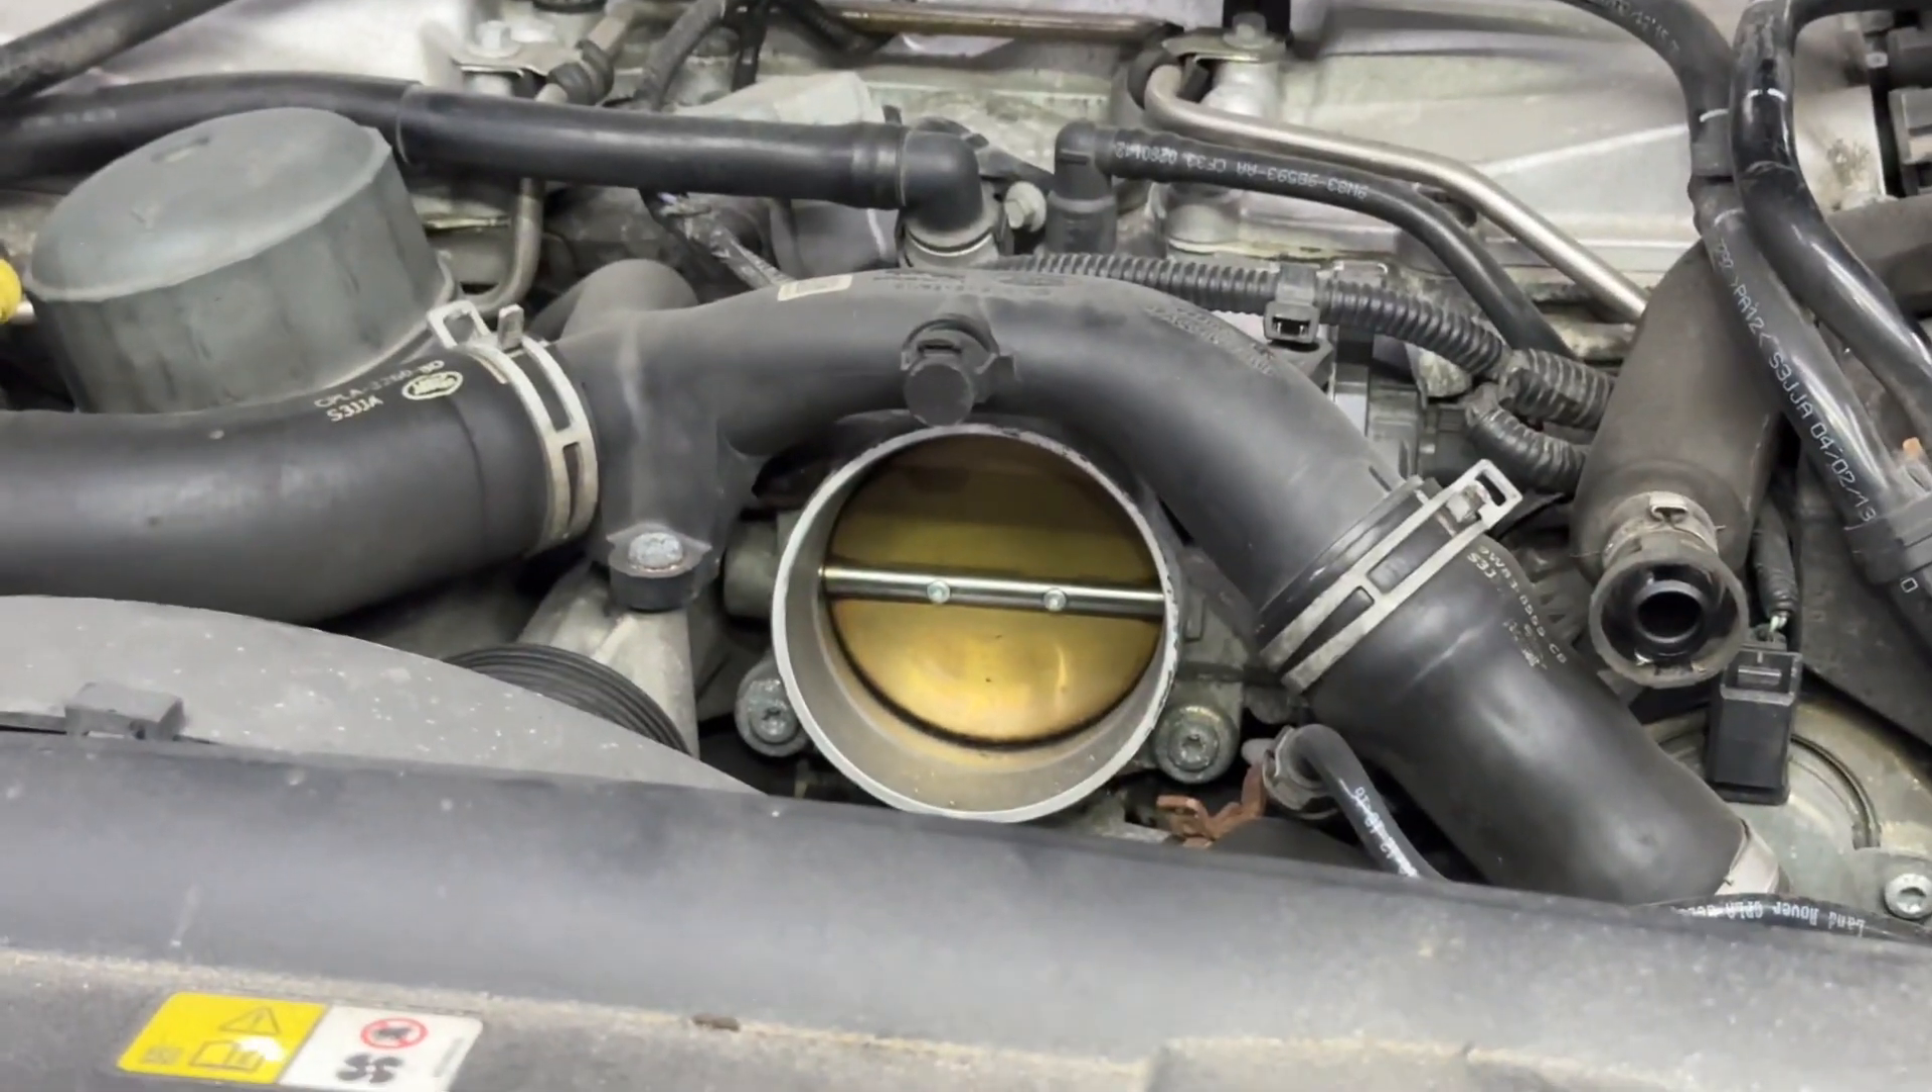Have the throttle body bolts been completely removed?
No.